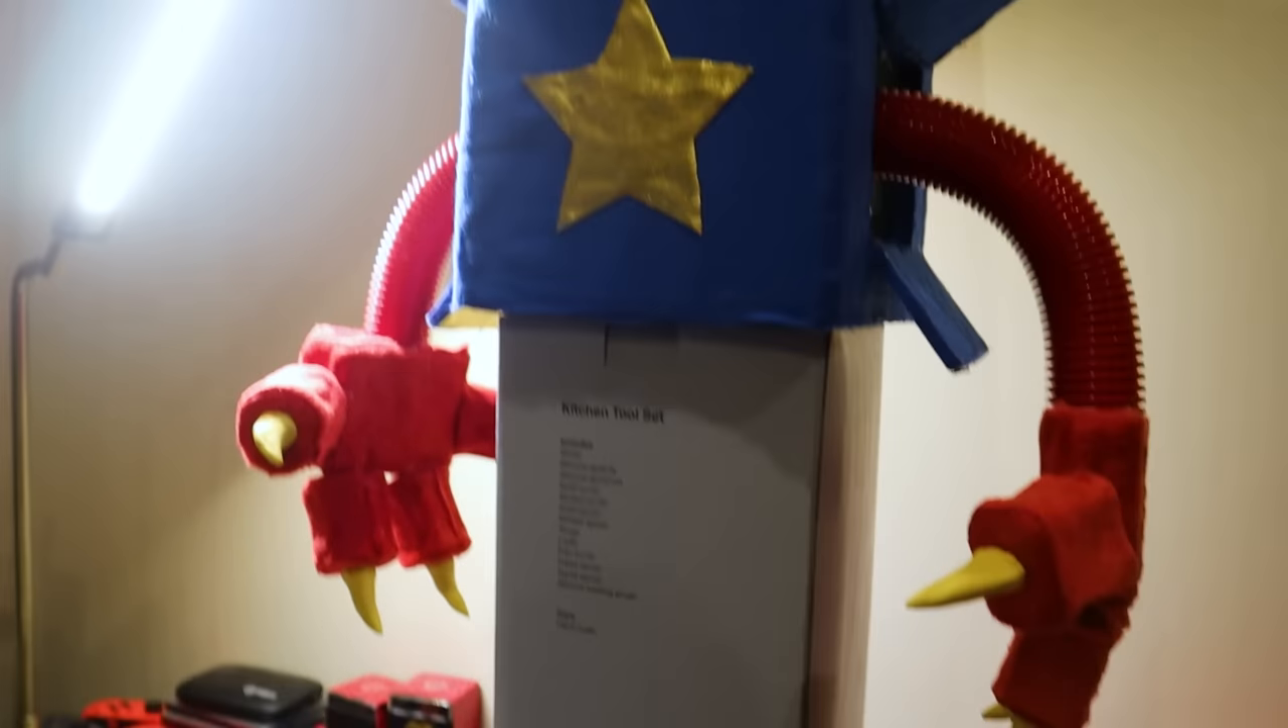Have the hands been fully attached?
Yes.